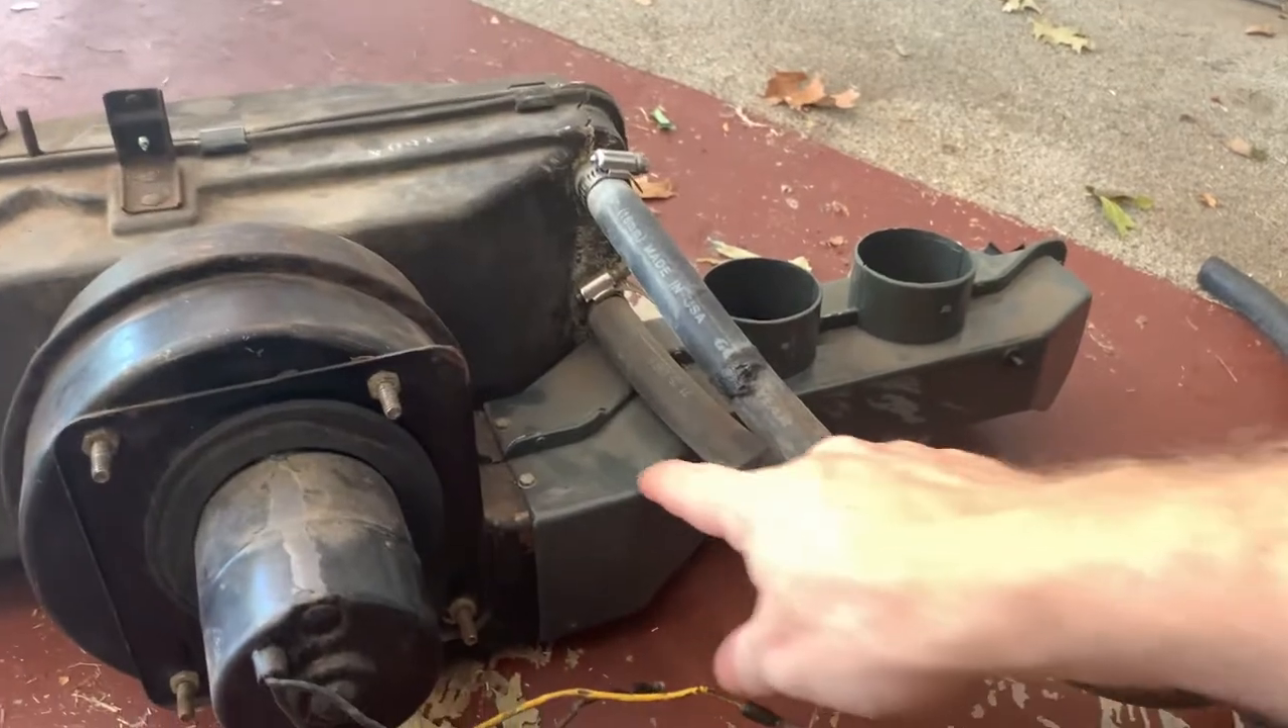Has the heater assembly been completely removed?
Yes.